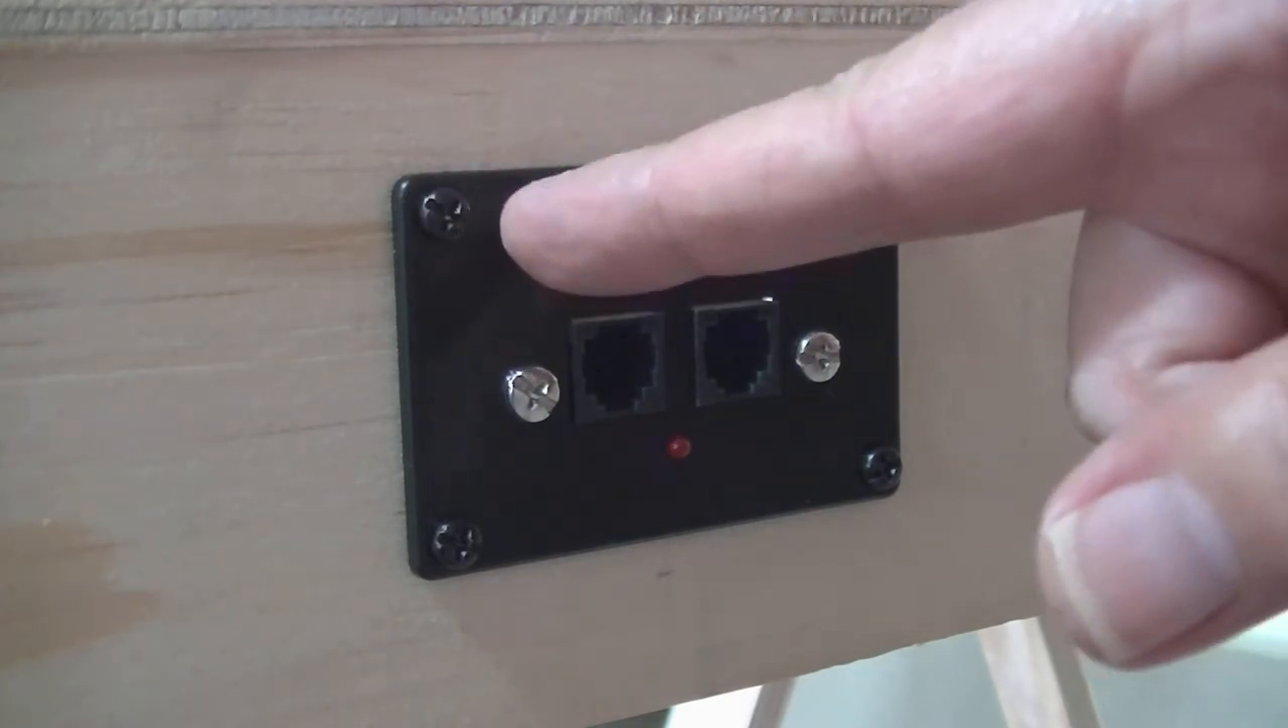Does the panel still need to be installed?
No.